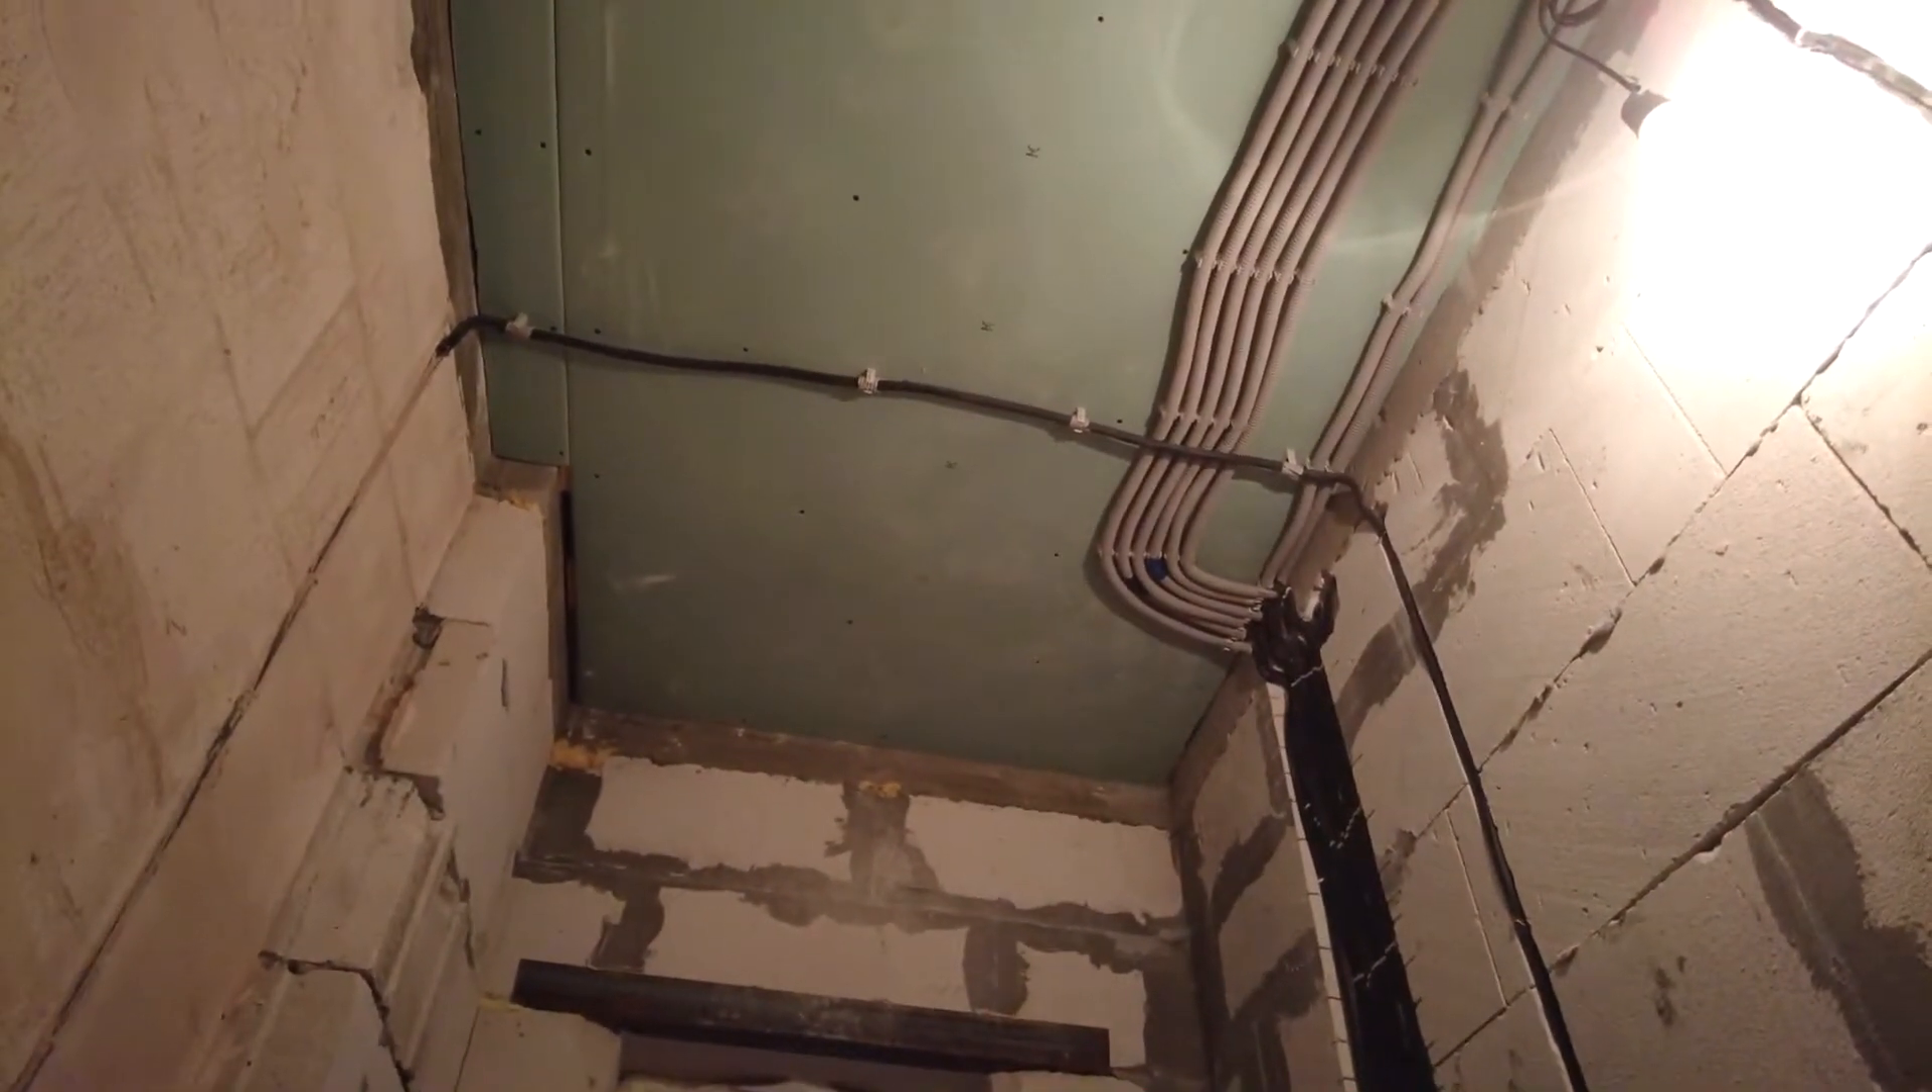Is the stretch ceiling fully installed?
No.